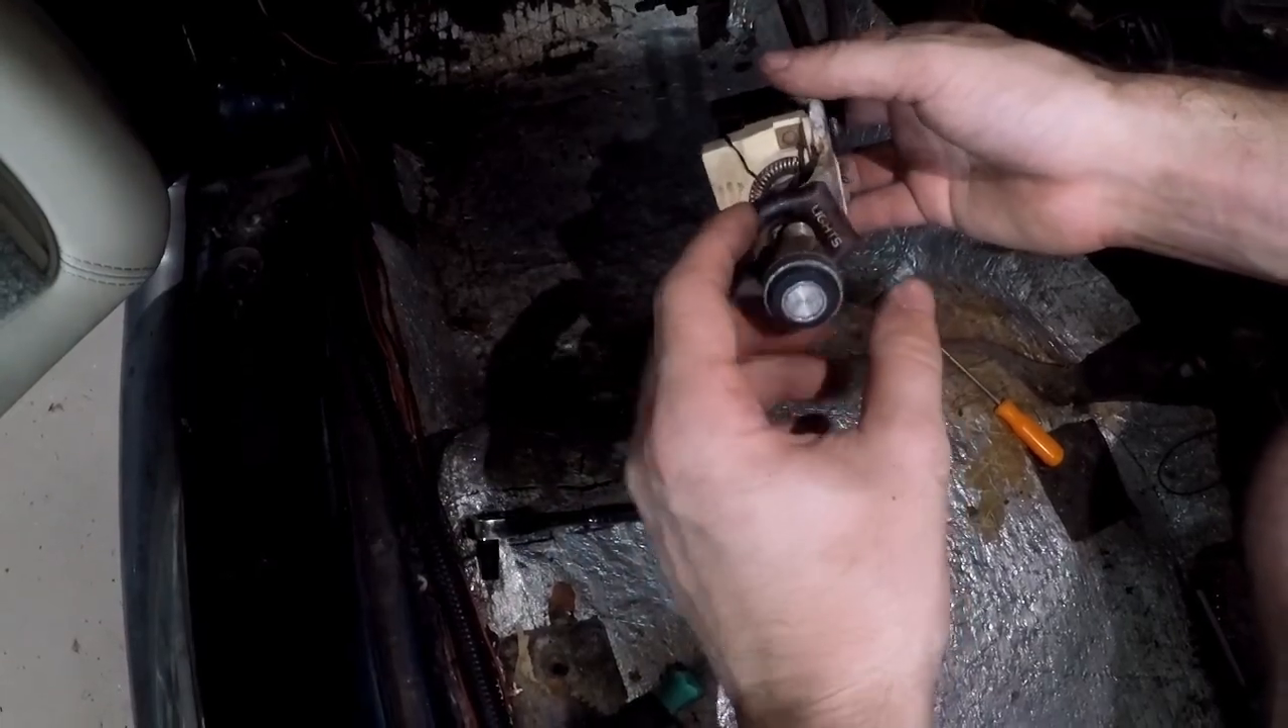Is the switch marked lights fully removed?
Yes.